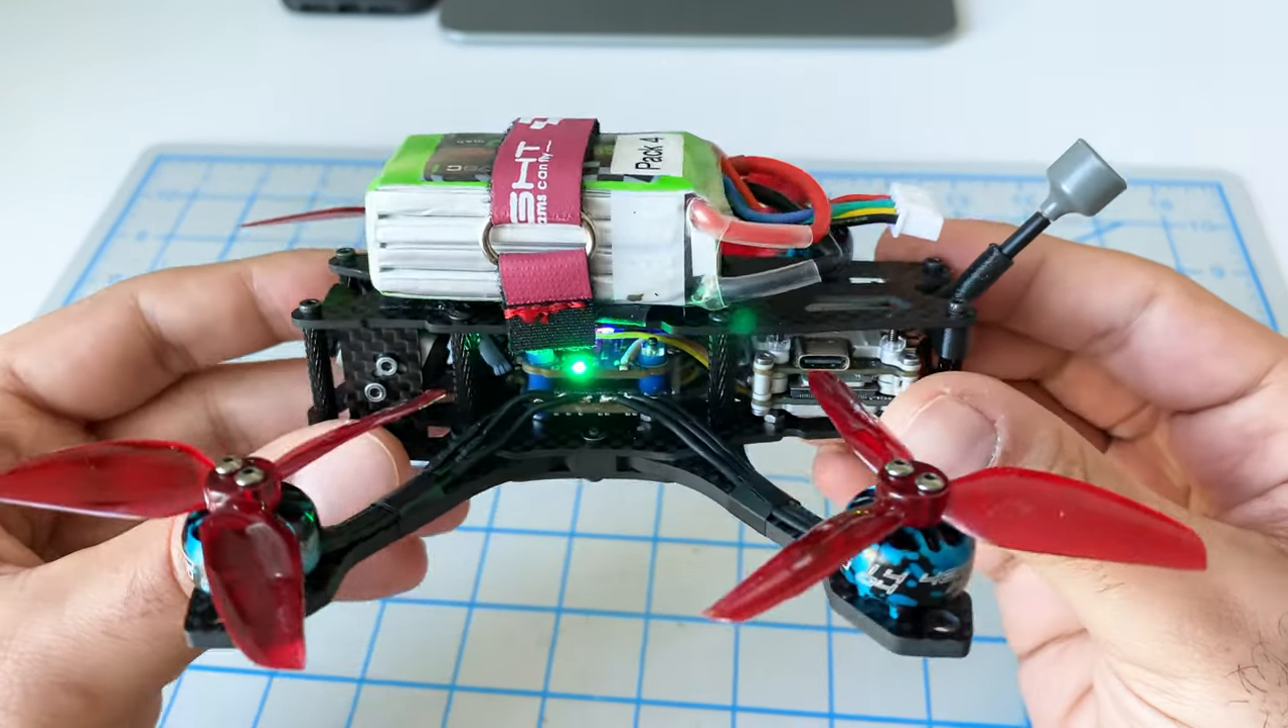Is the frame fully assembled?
Yes.